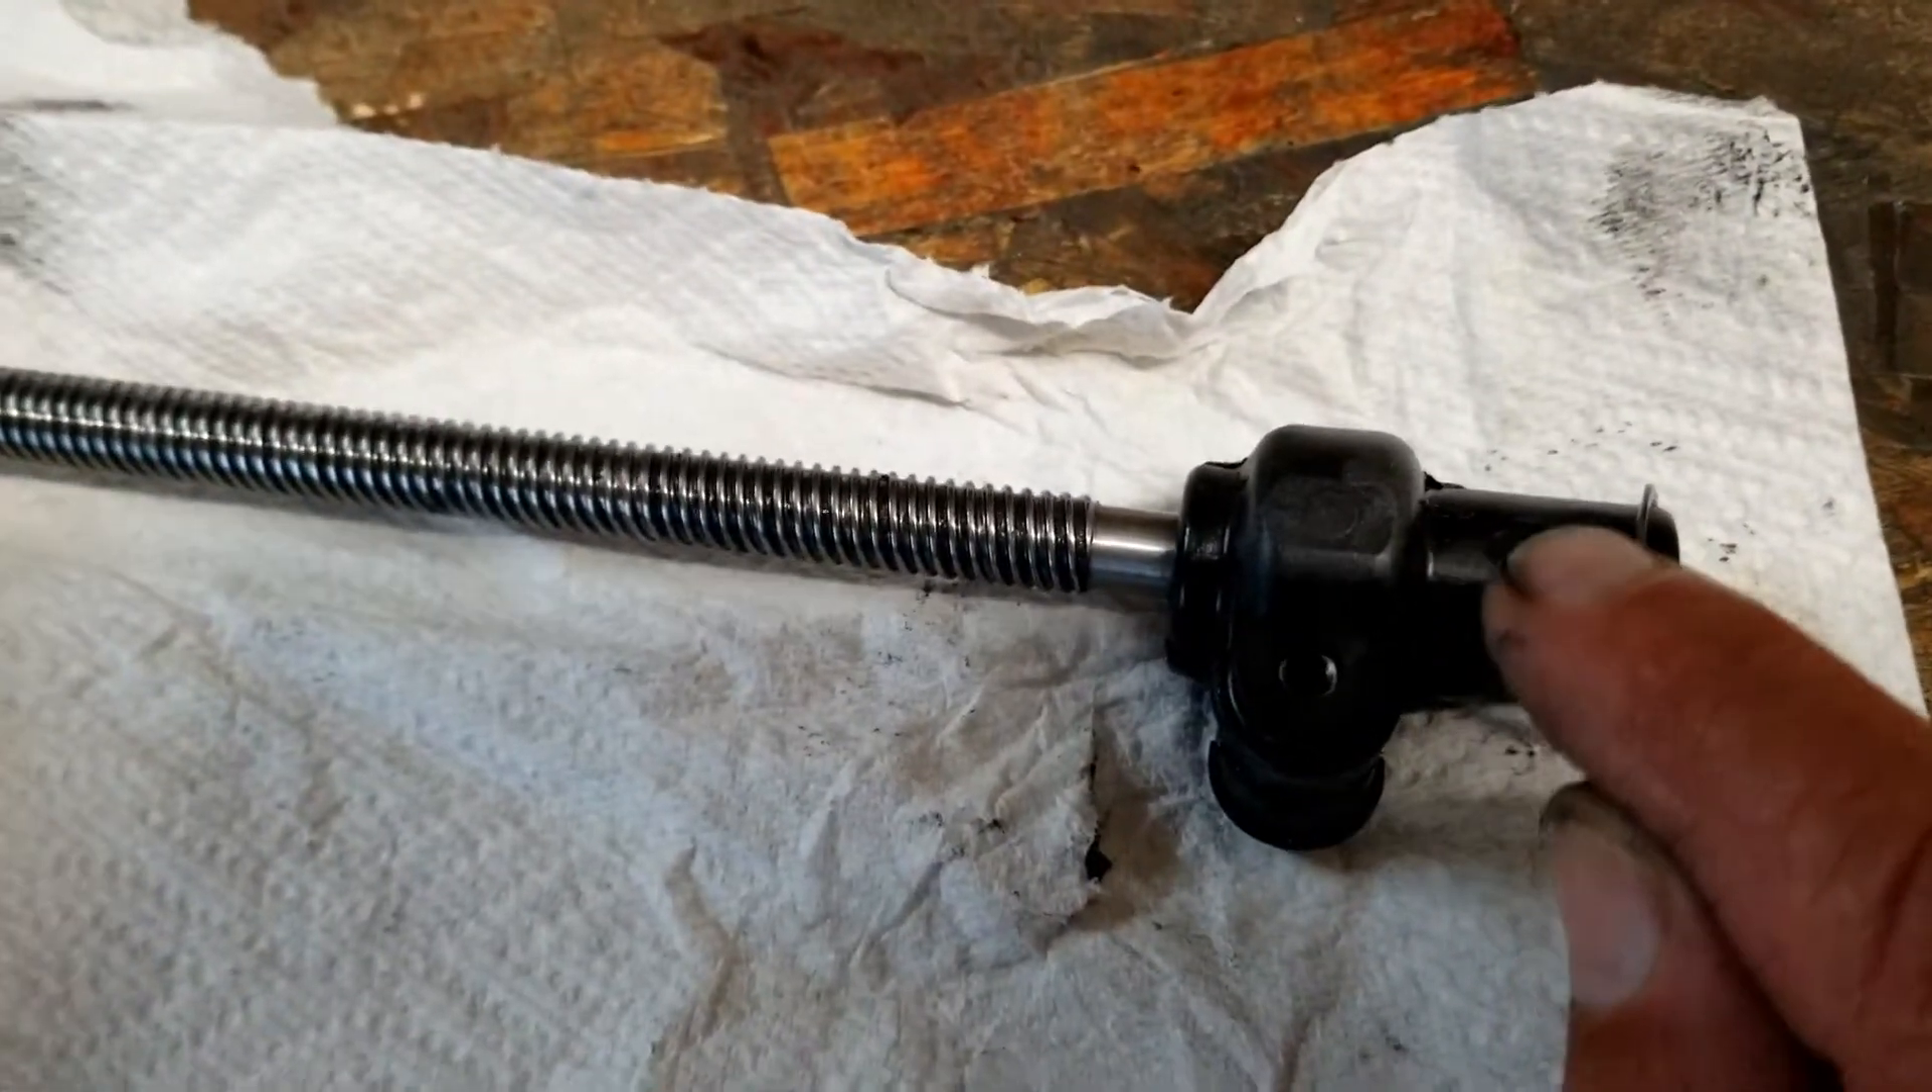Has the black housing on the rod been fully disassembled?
No.